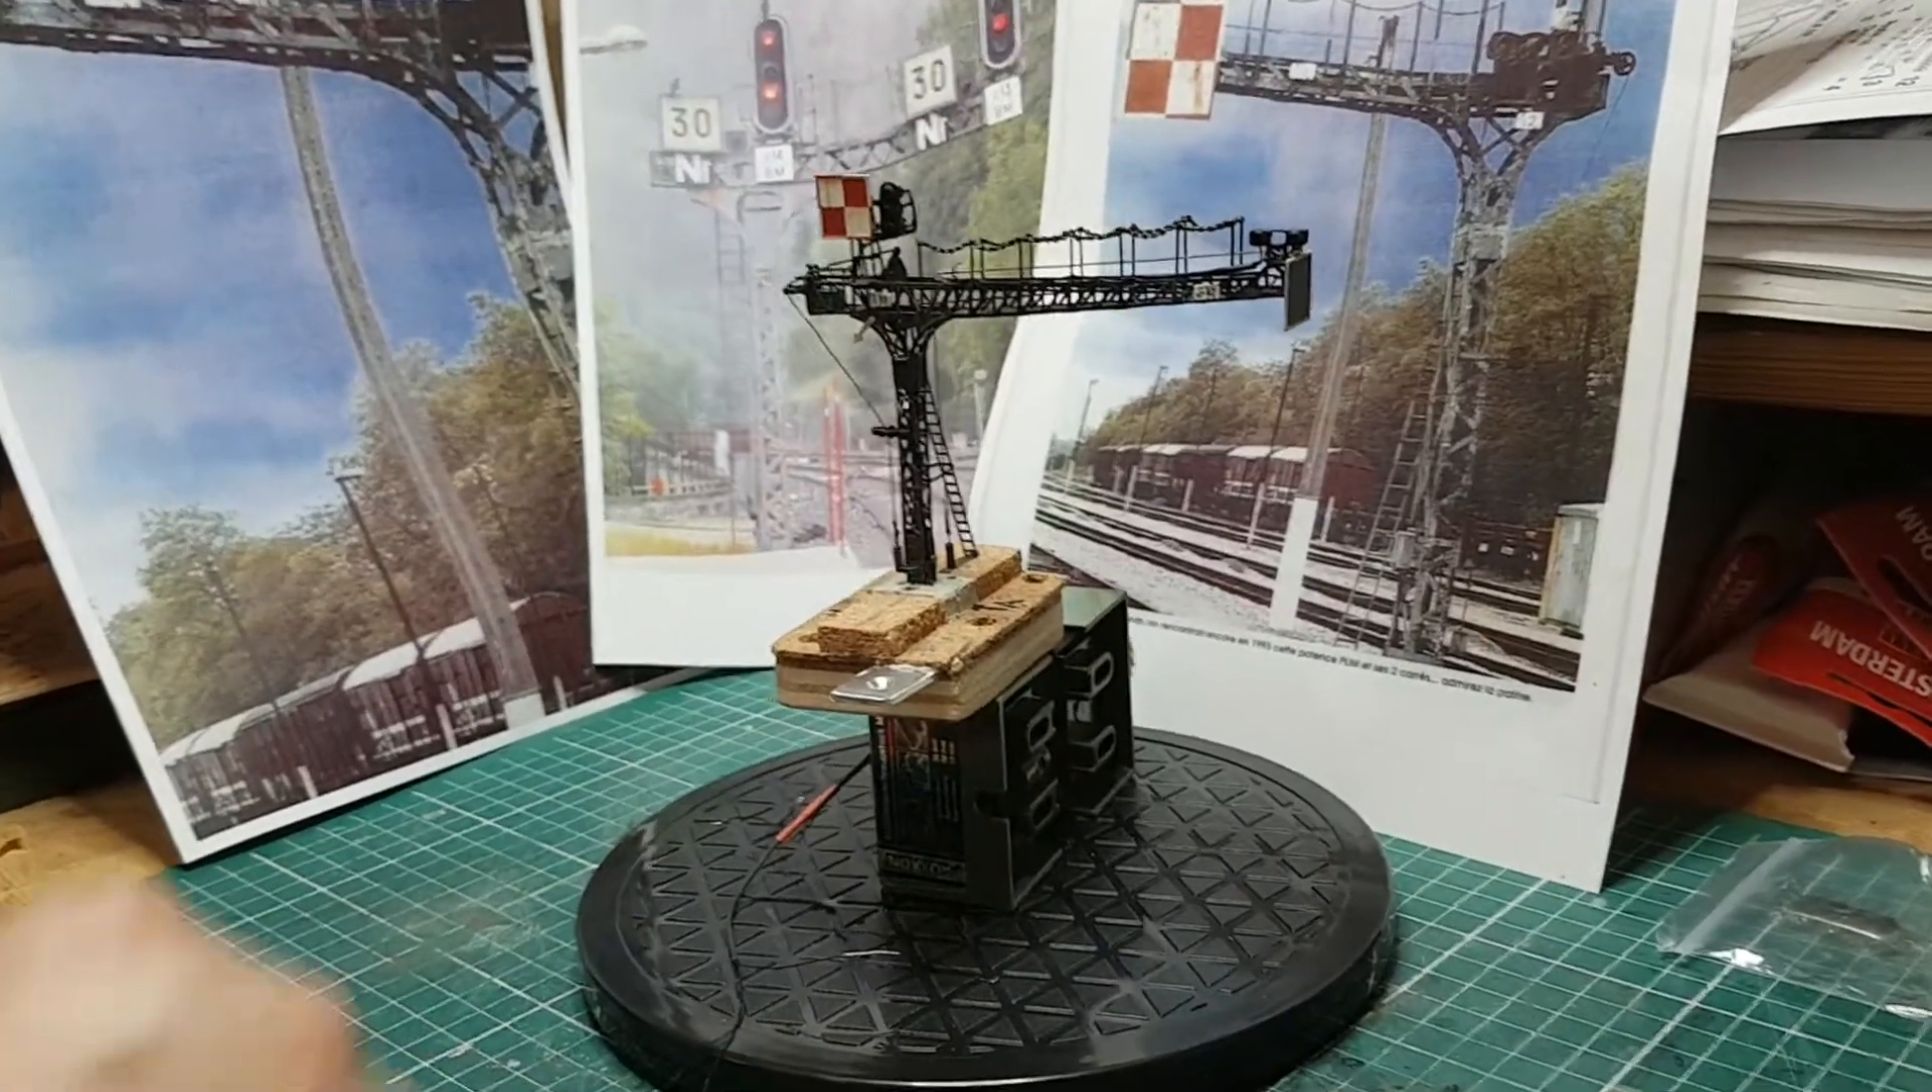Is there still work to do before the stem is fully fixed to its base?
No.